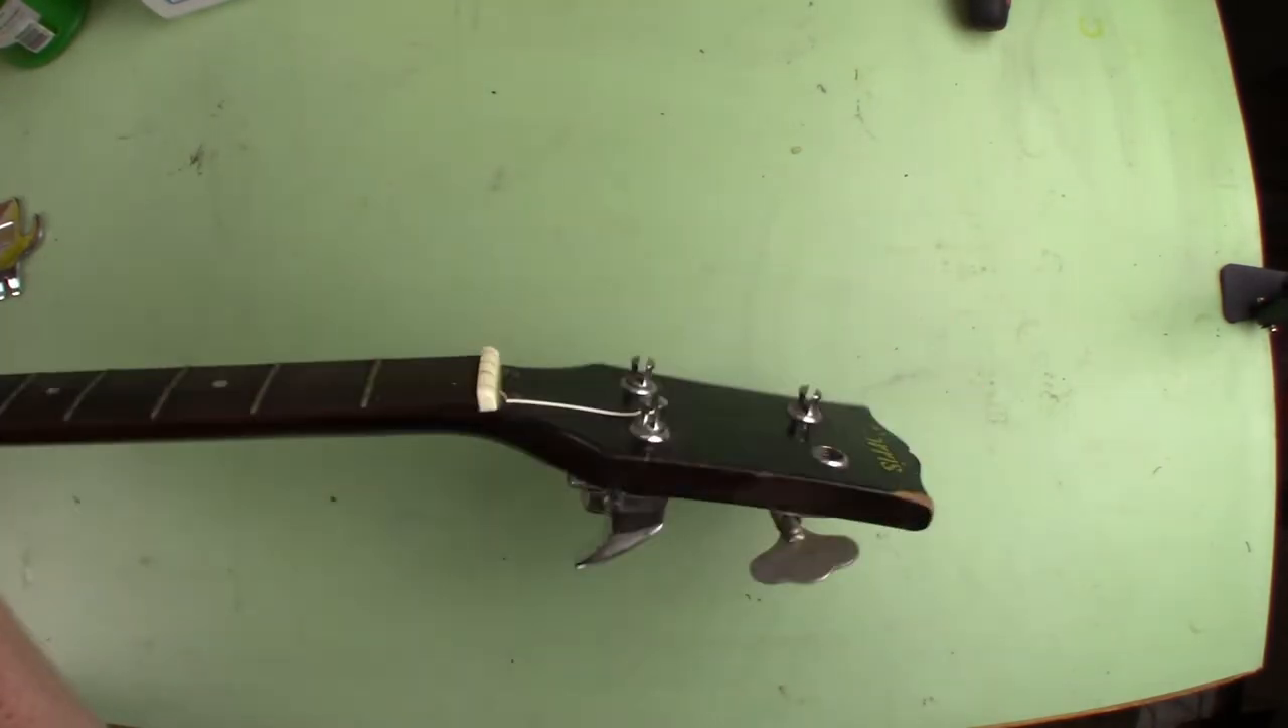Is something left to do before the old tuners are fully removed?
Yes.